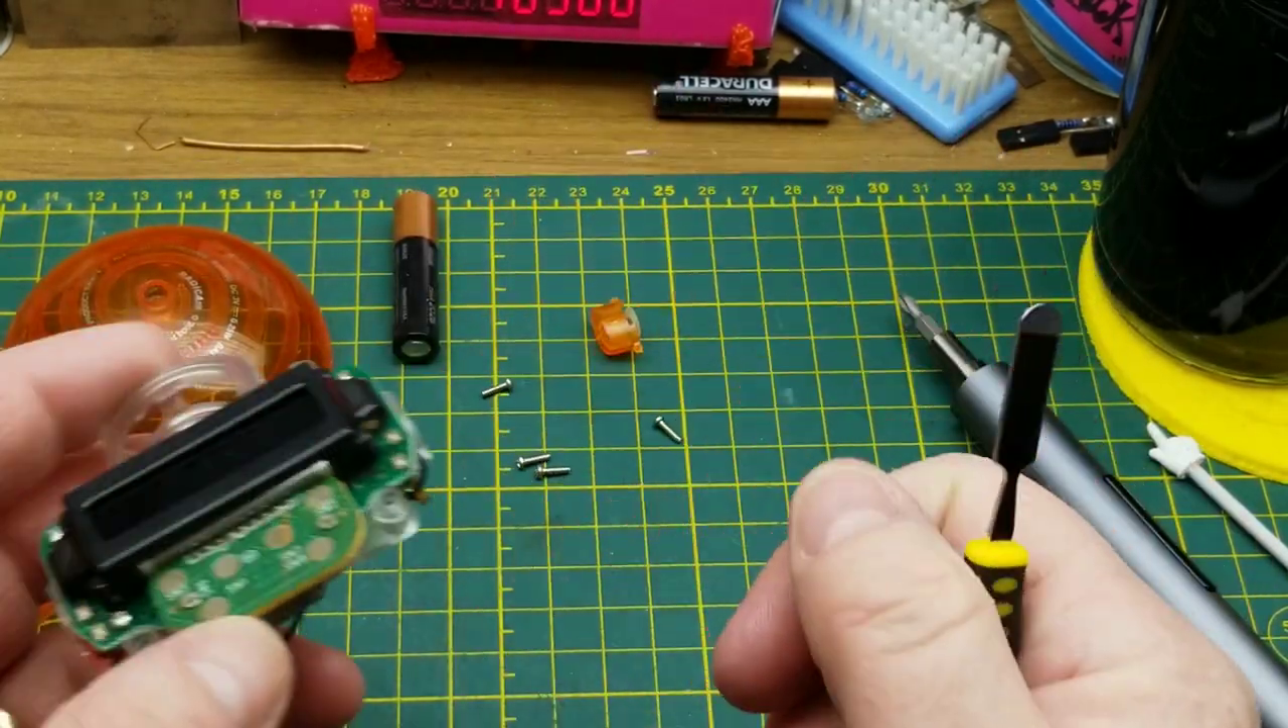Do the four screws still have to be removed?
No.